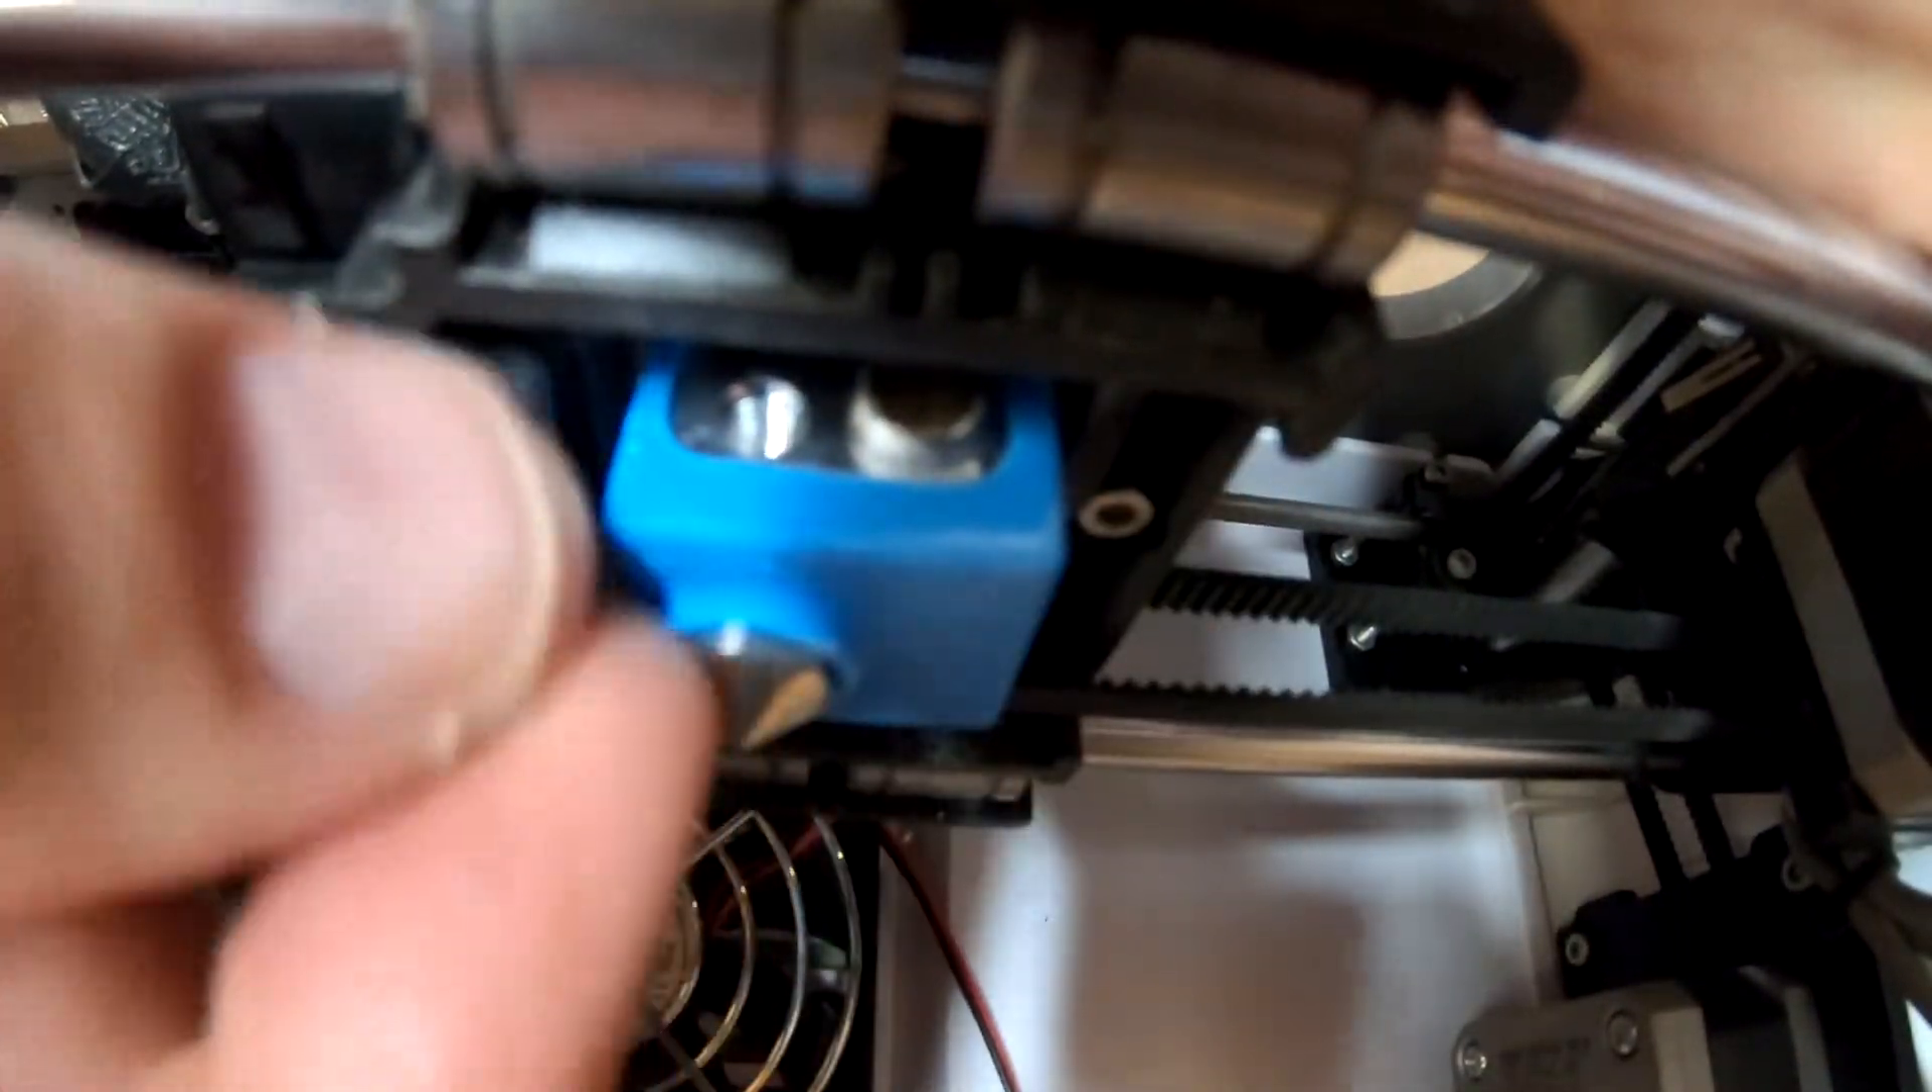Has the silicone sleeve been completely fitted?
Yes.